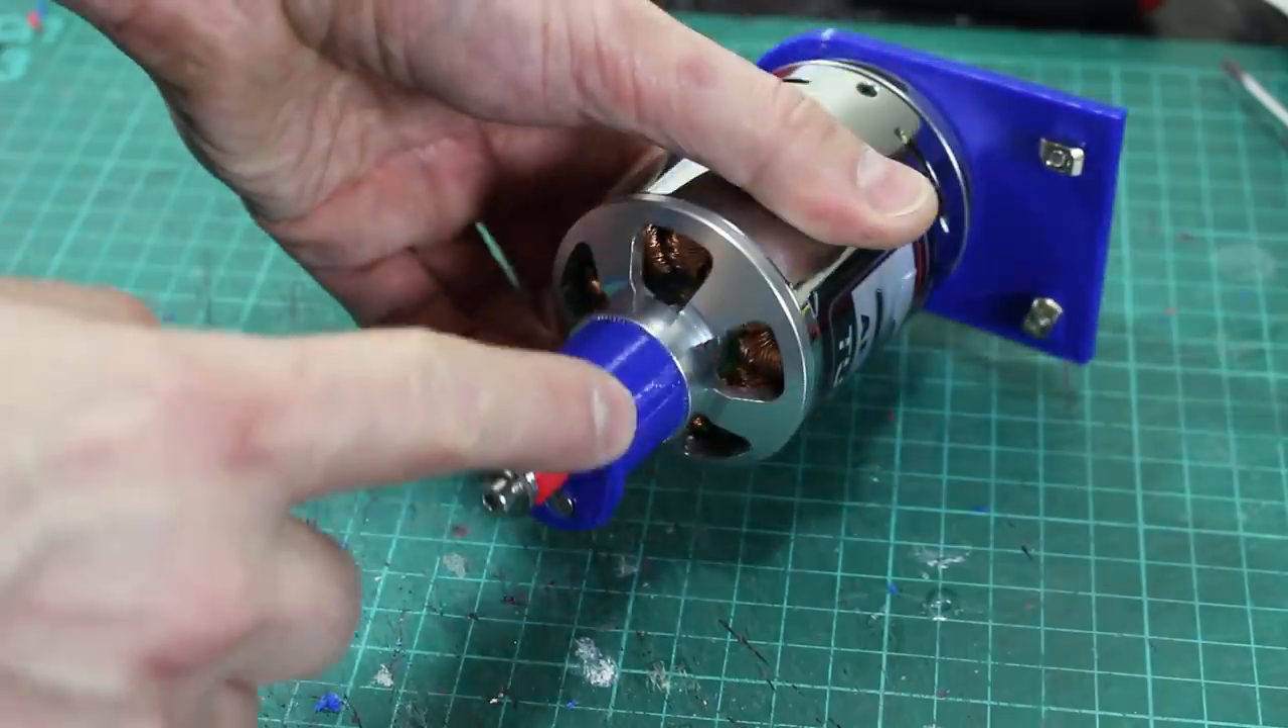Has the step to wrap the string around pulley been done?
No.